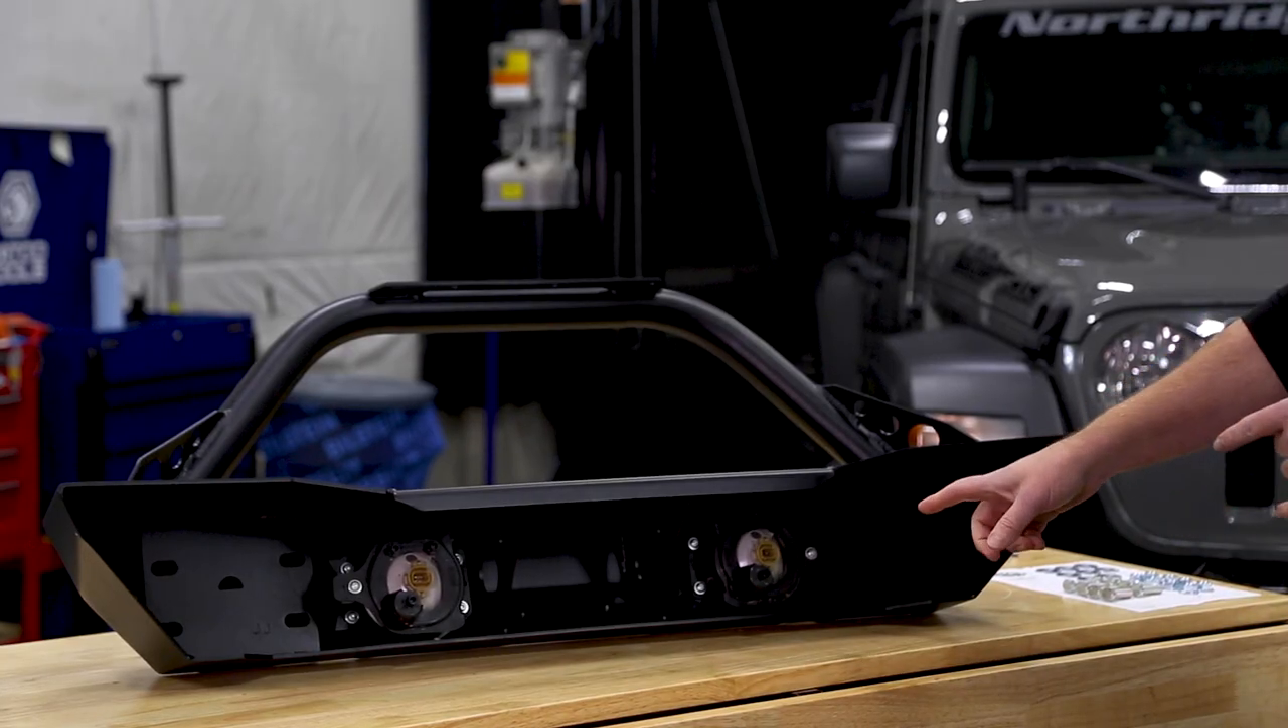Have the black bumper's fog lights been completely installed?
Yes.